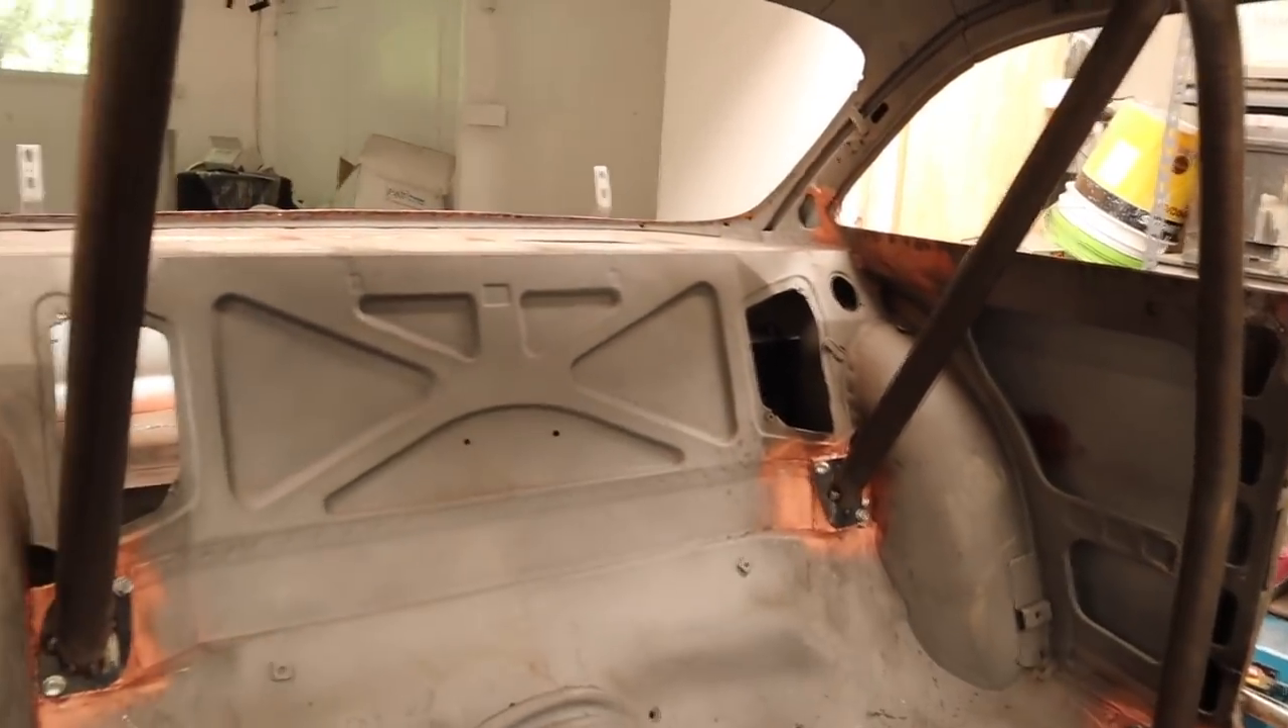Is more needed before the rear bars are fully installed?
No.